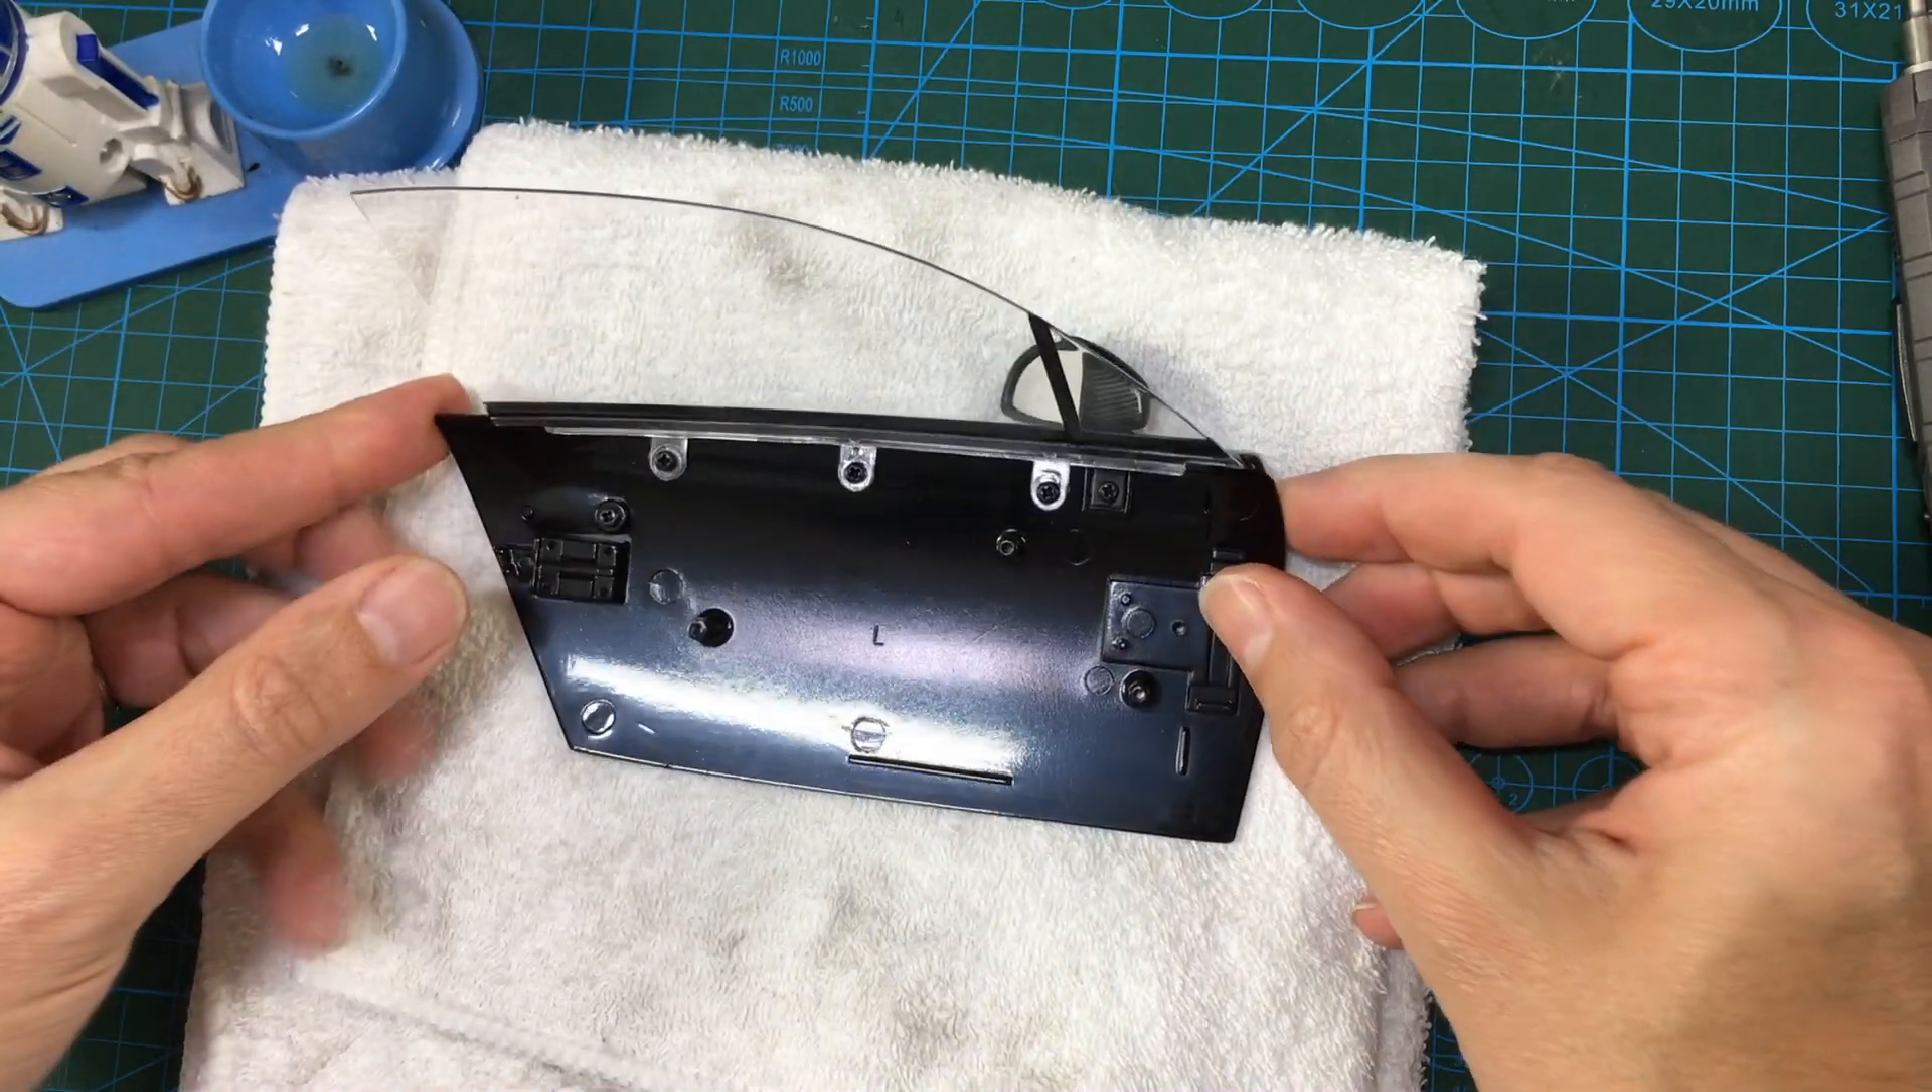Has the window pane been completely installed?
Yes.